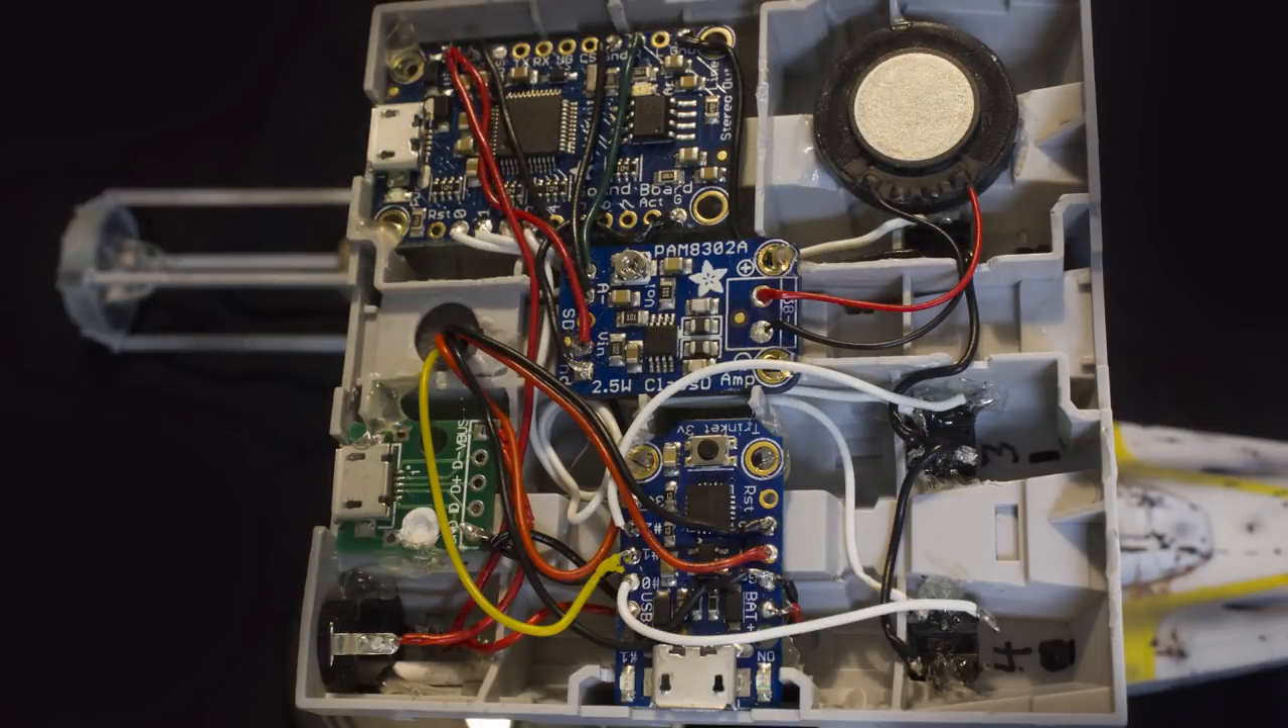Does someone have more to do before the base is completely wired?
No.